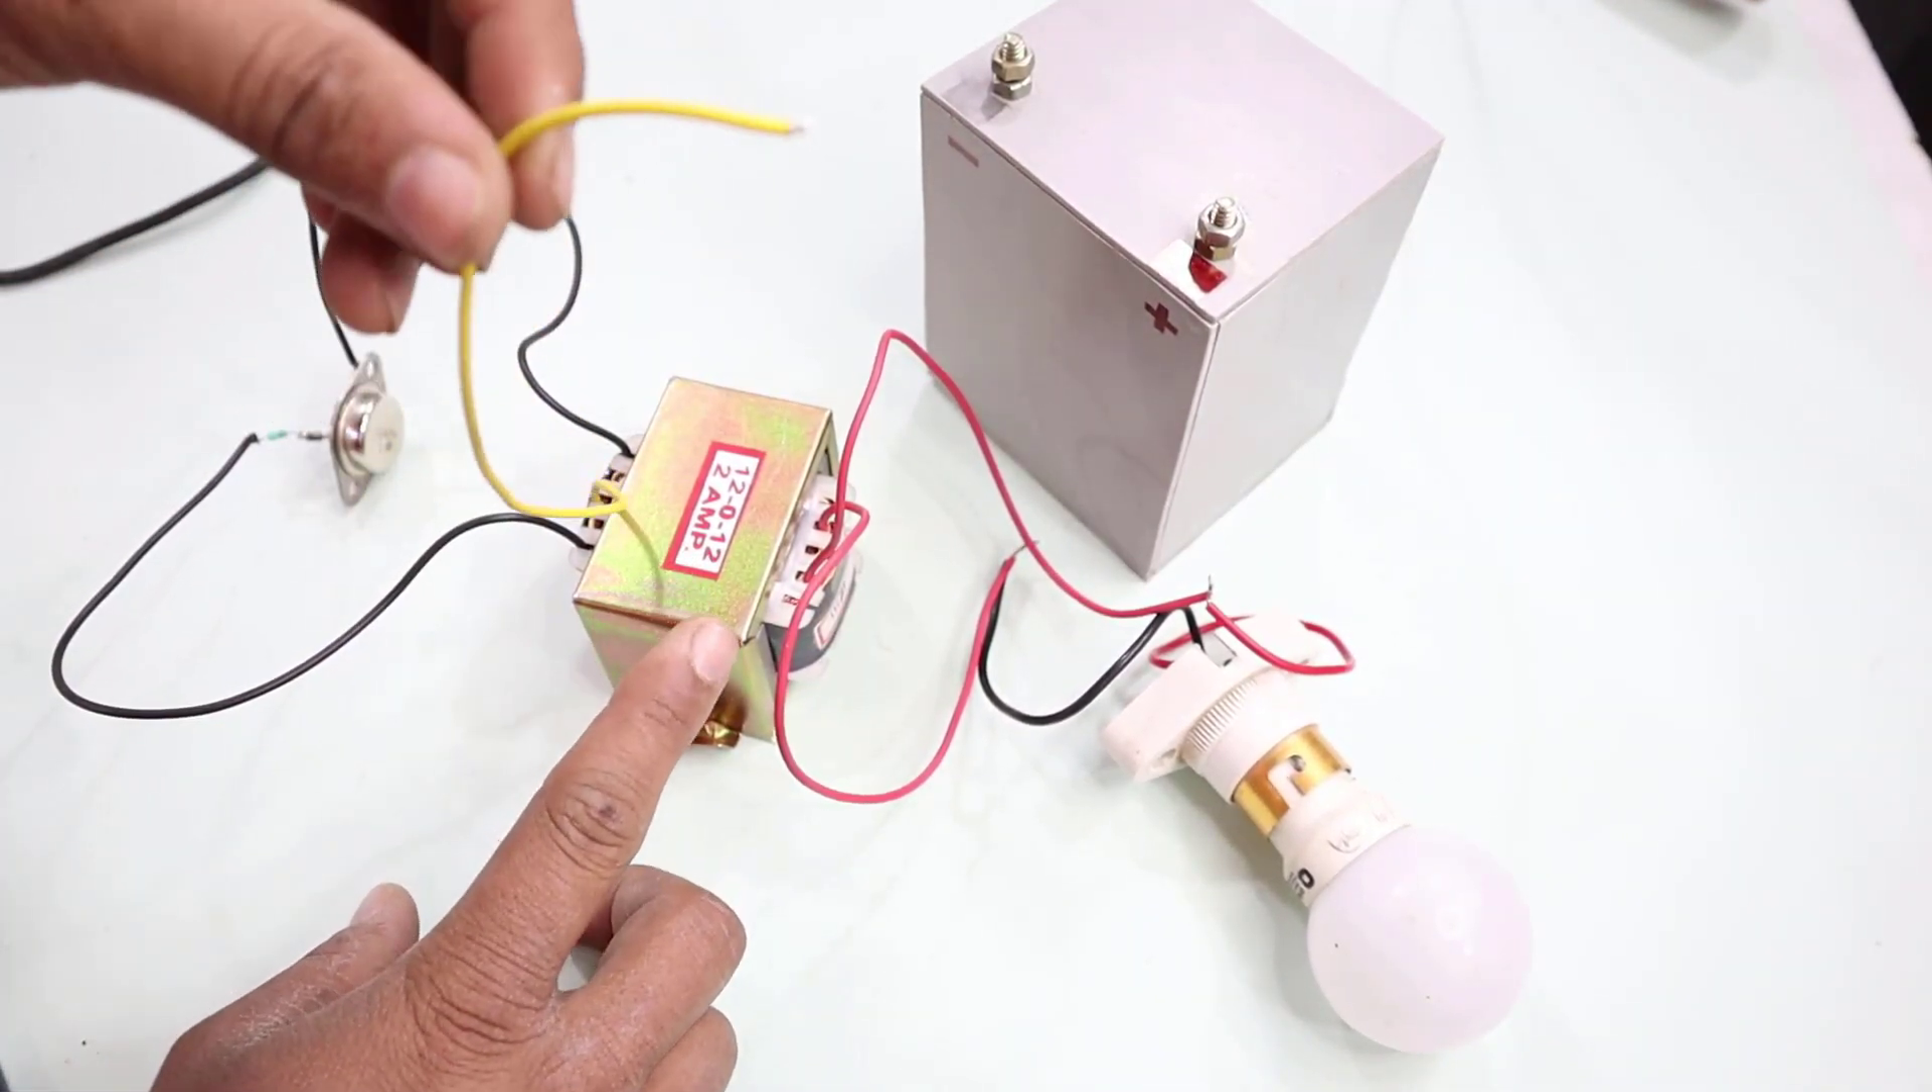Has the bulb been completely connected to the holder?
Yes.